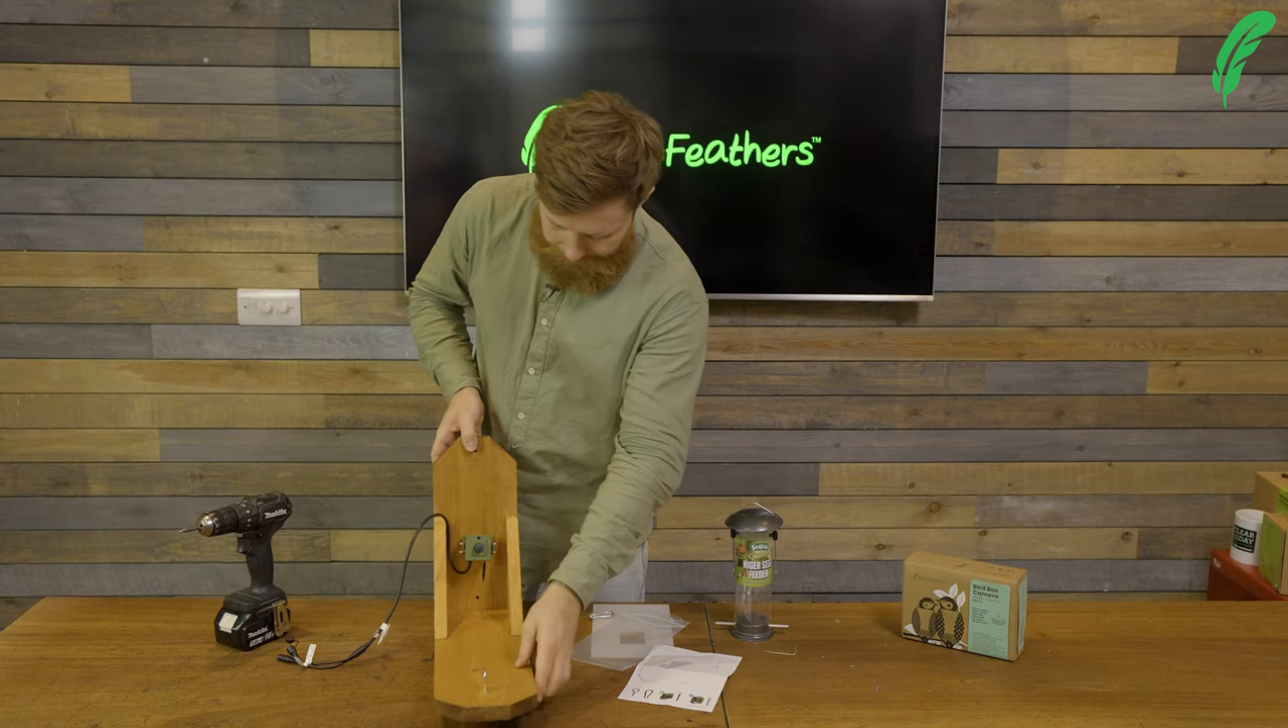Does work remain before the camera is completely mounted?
No.